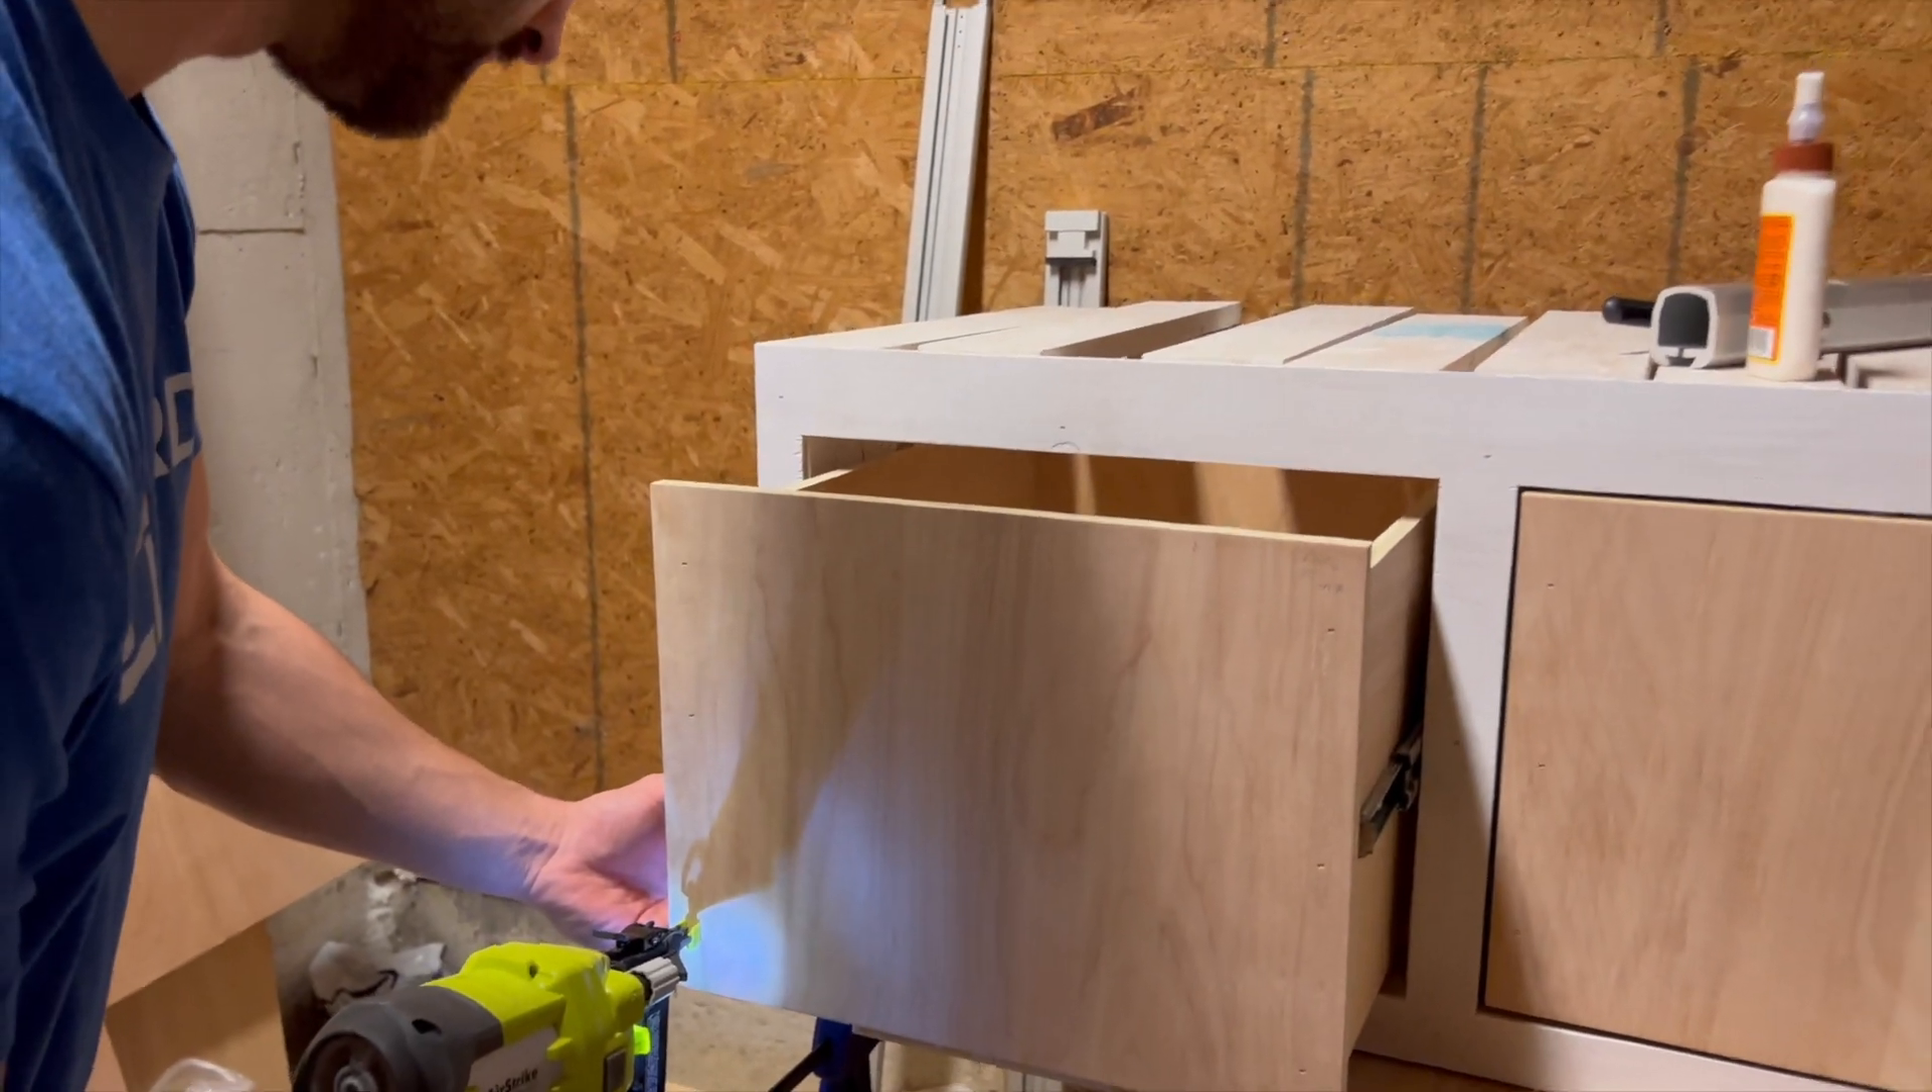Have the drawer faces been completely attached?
No.